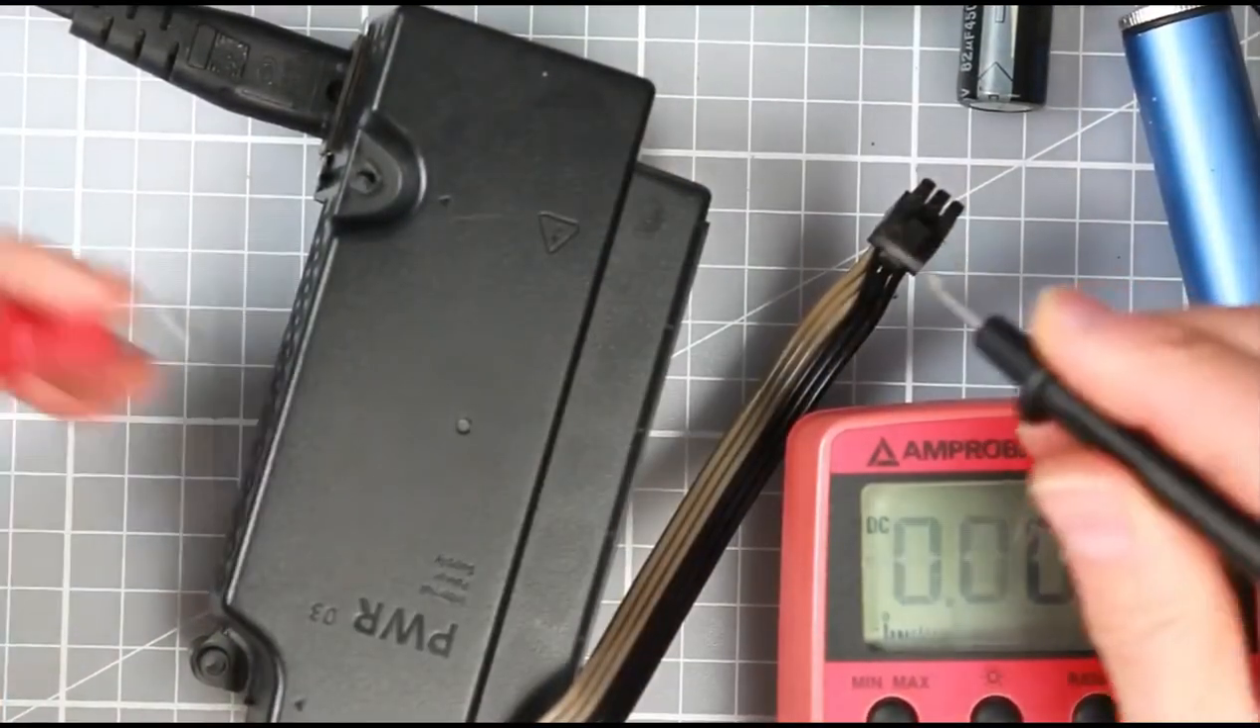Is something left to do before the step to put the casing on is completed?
No.